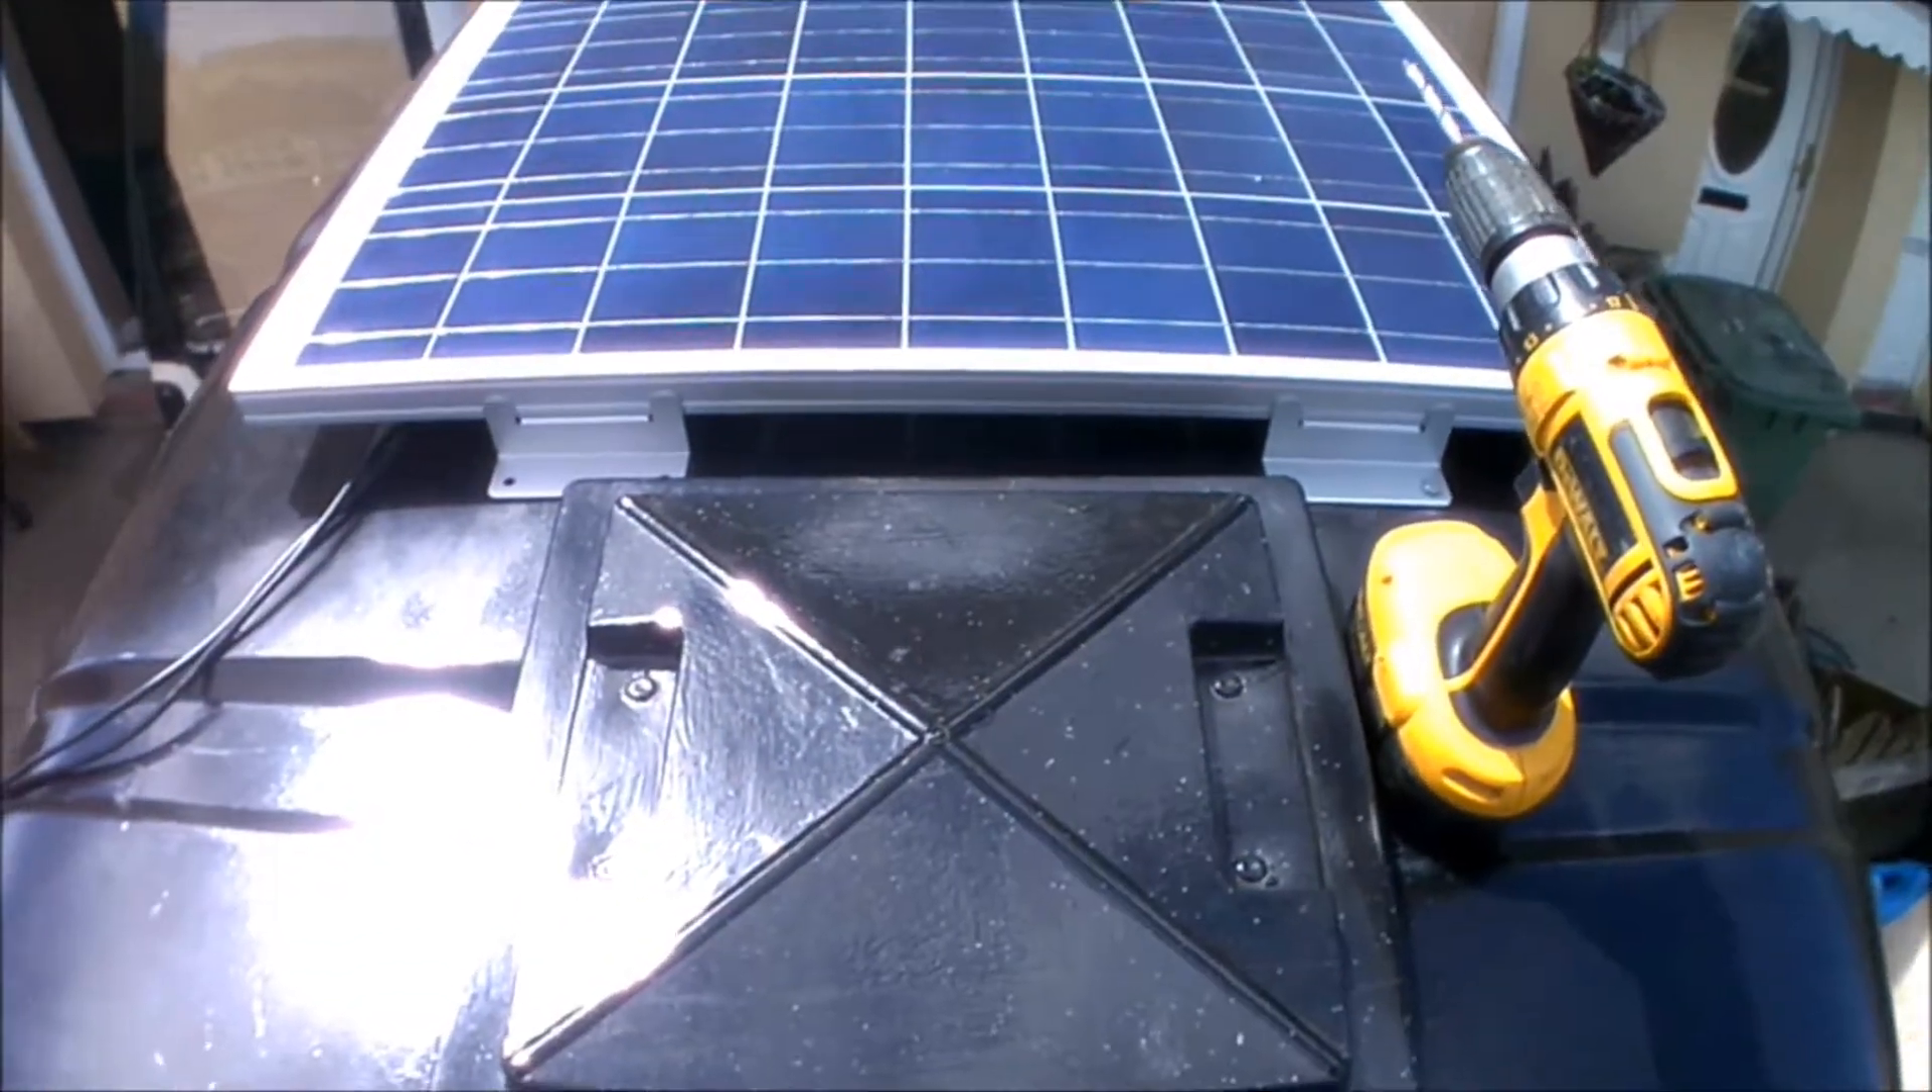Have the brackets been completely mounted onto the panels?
Yes.